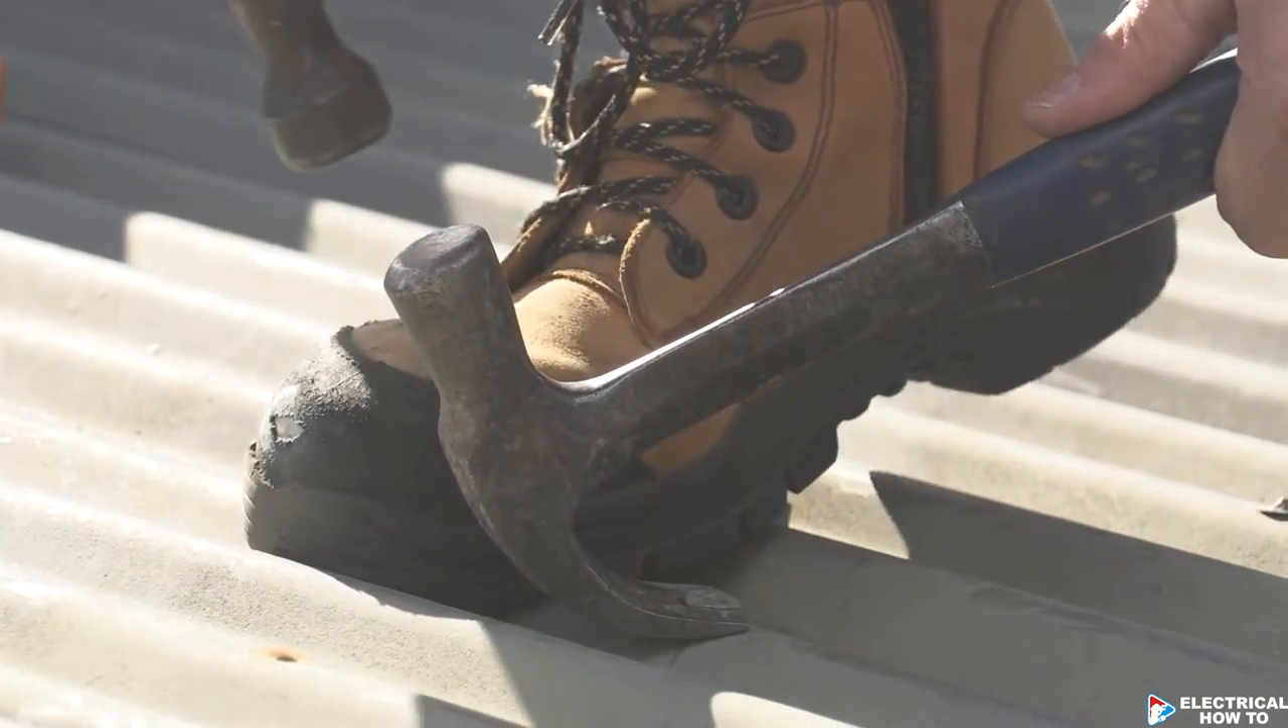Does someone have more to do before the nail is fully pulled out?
Yes.